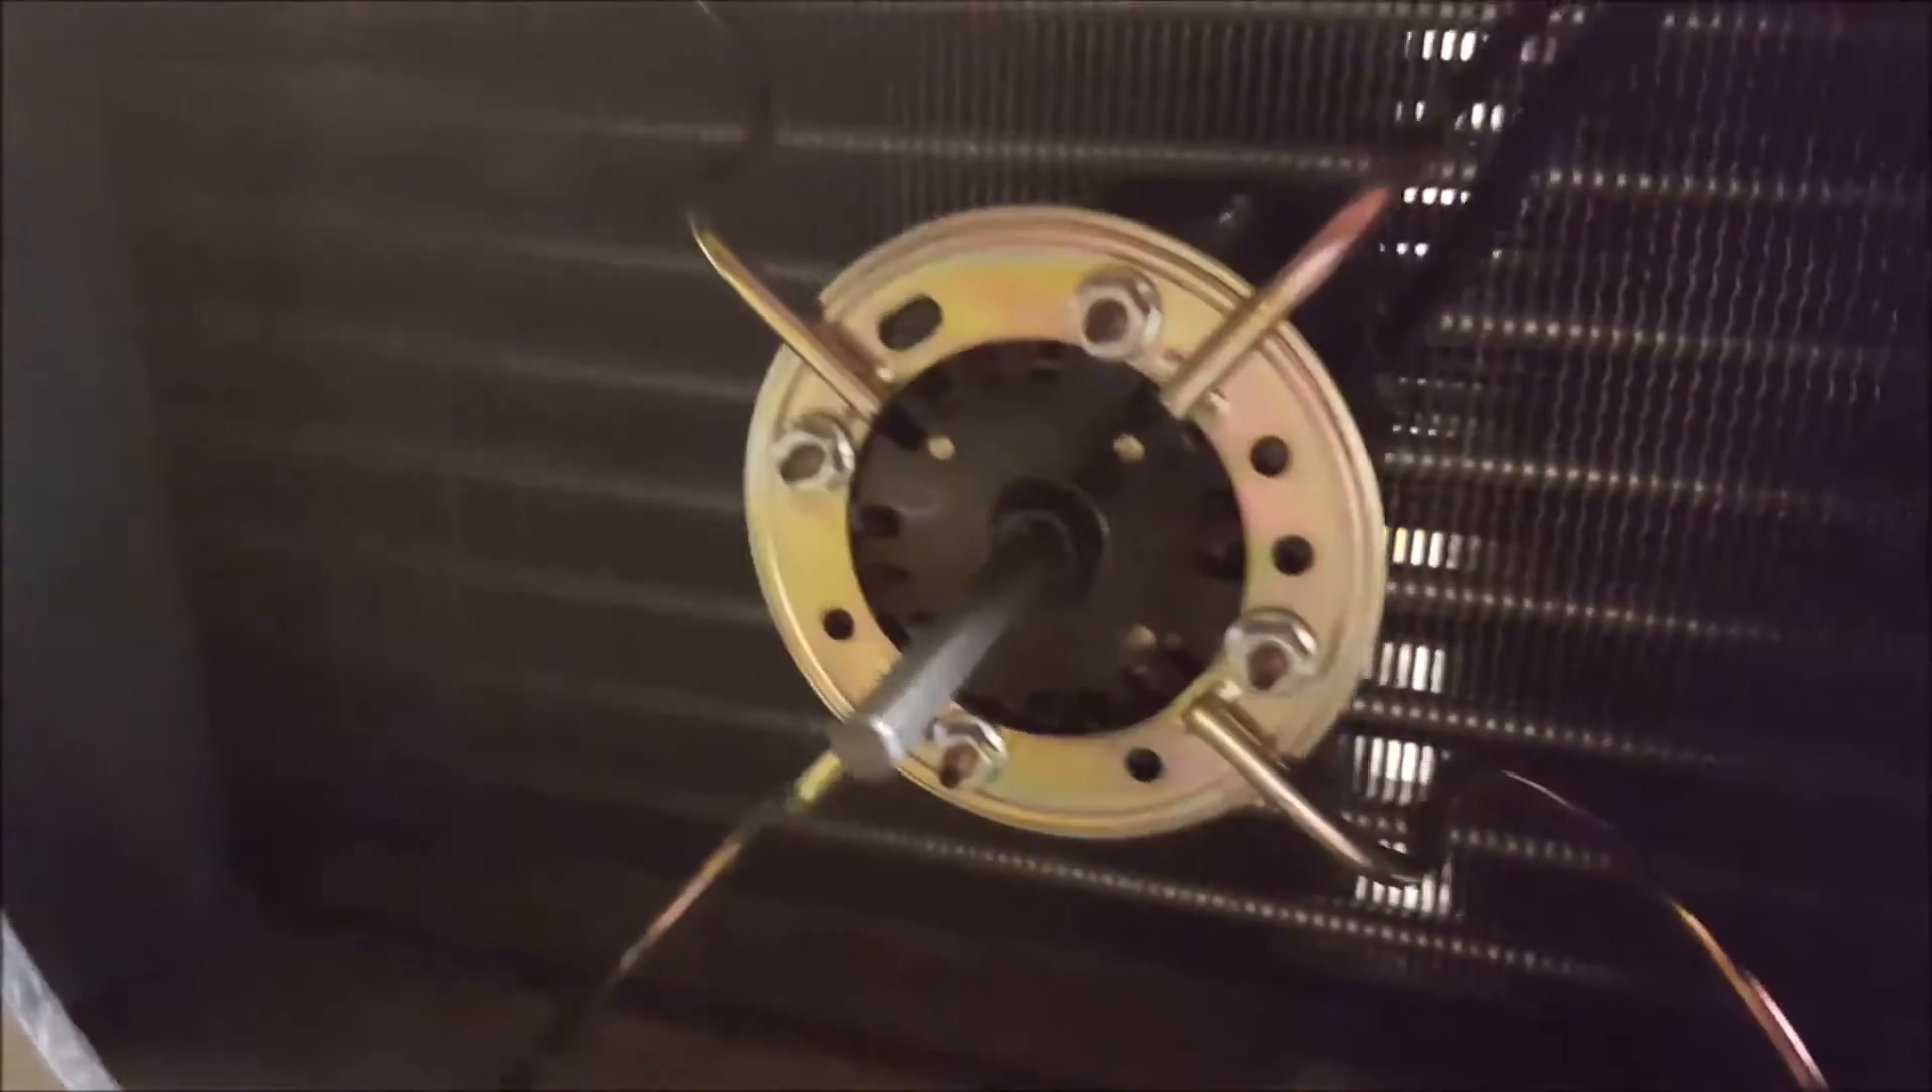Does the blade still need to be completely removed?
No.